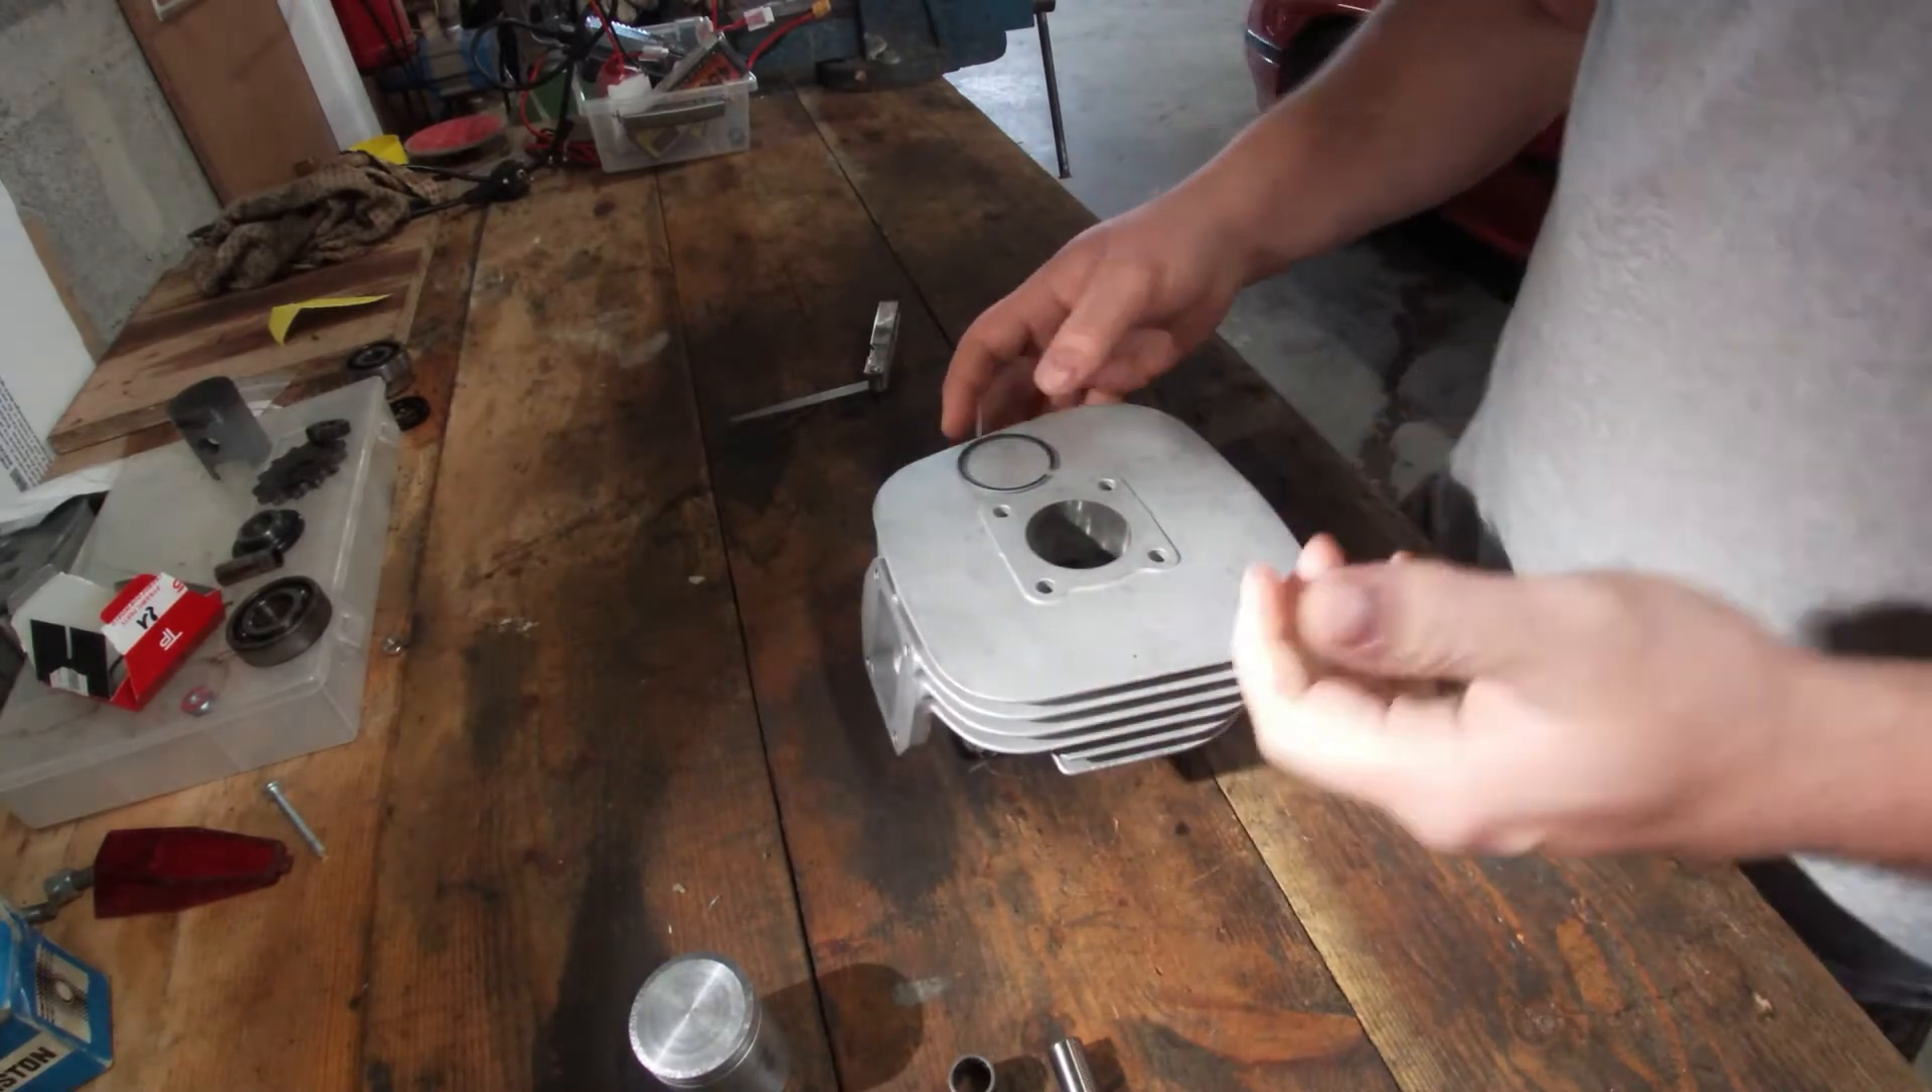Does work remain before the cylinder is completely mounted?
Yes.